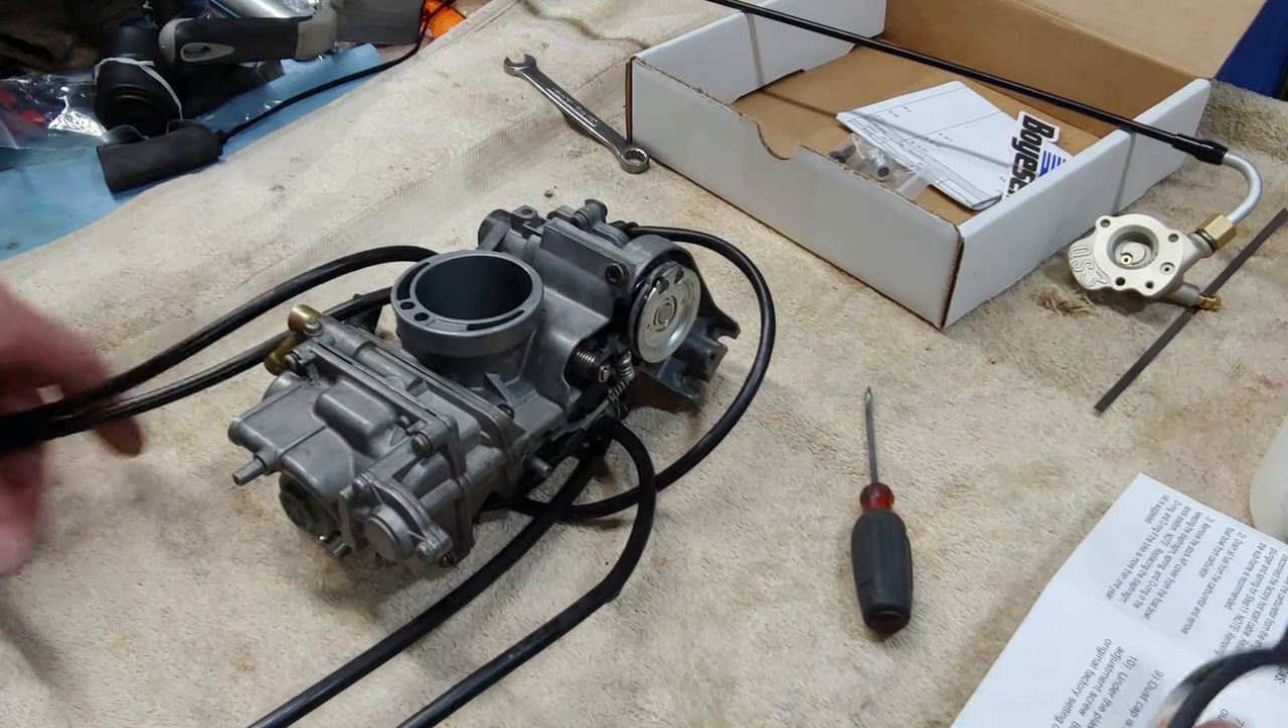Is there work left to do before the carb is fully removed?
No.